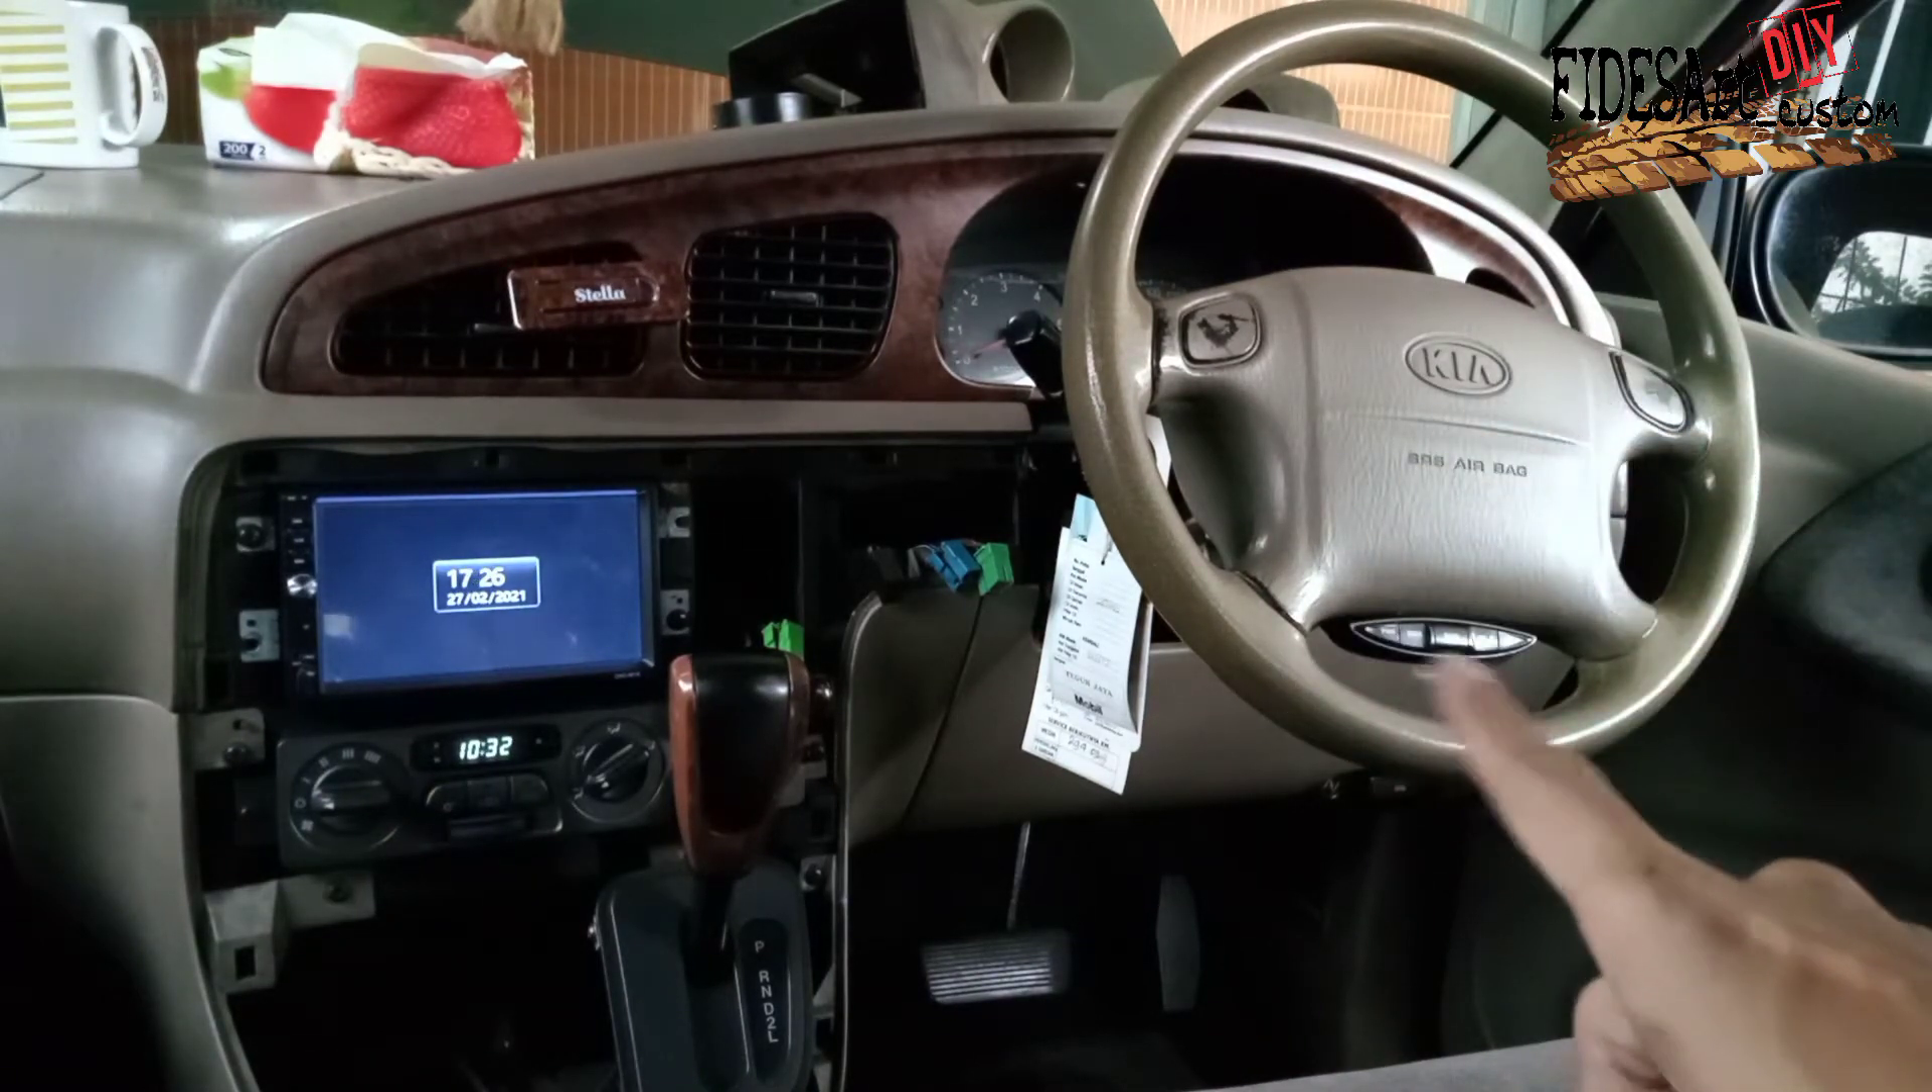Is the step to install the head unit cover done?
No.